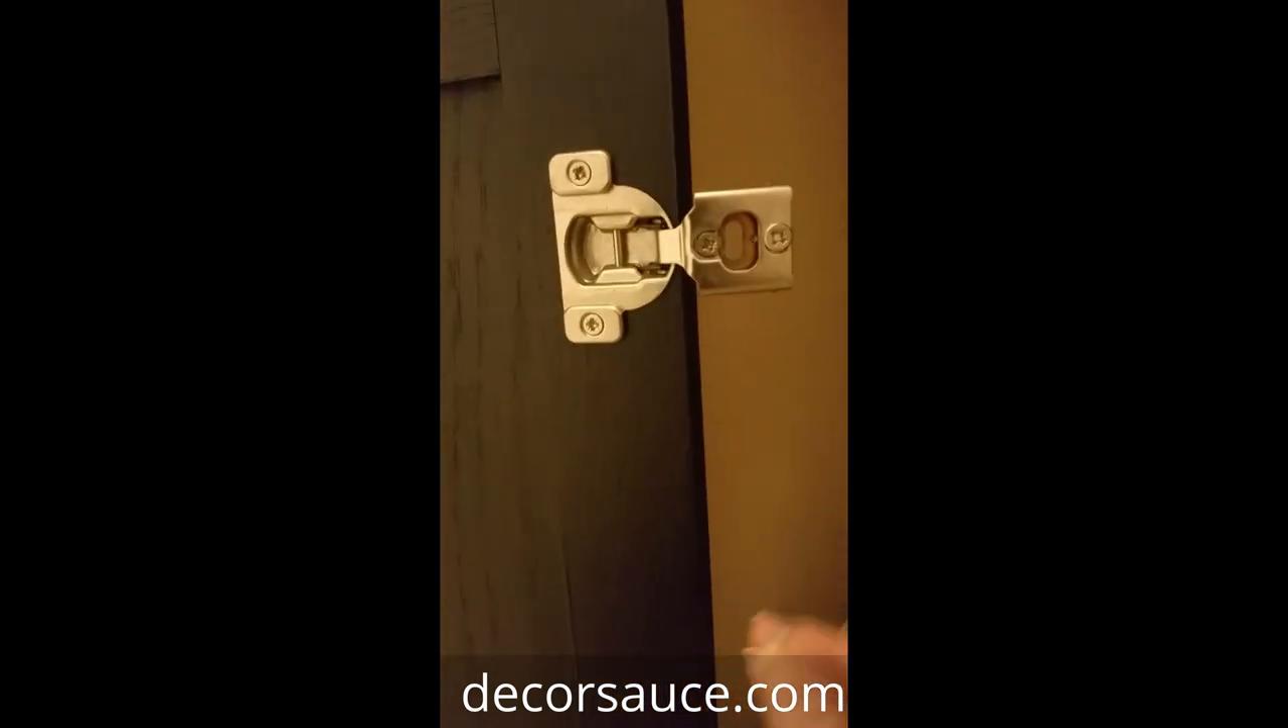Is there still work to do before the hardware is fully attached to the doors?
No.